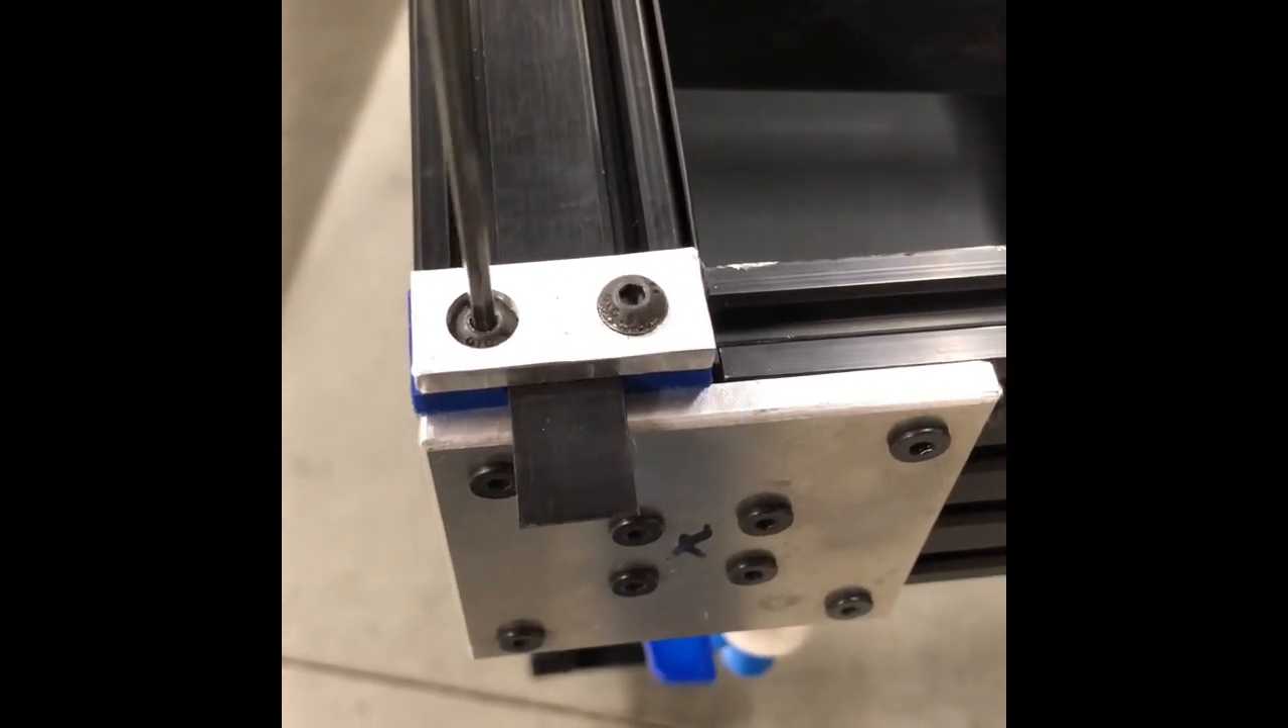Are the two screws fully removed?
No.